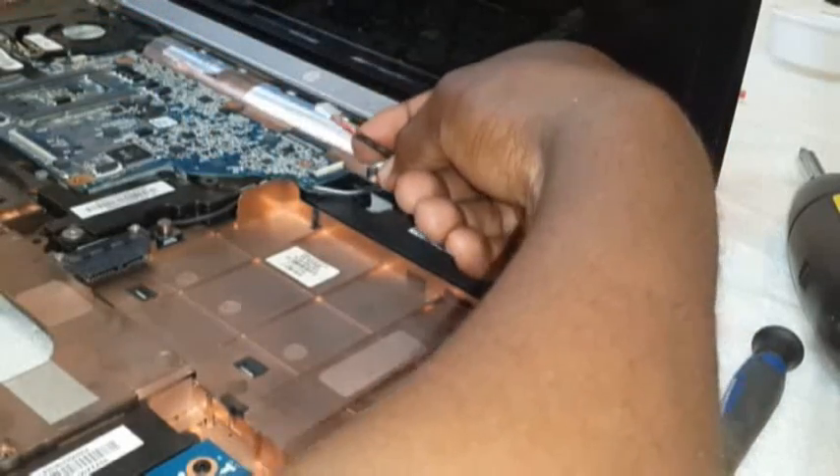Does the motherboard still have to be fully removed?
Yes.